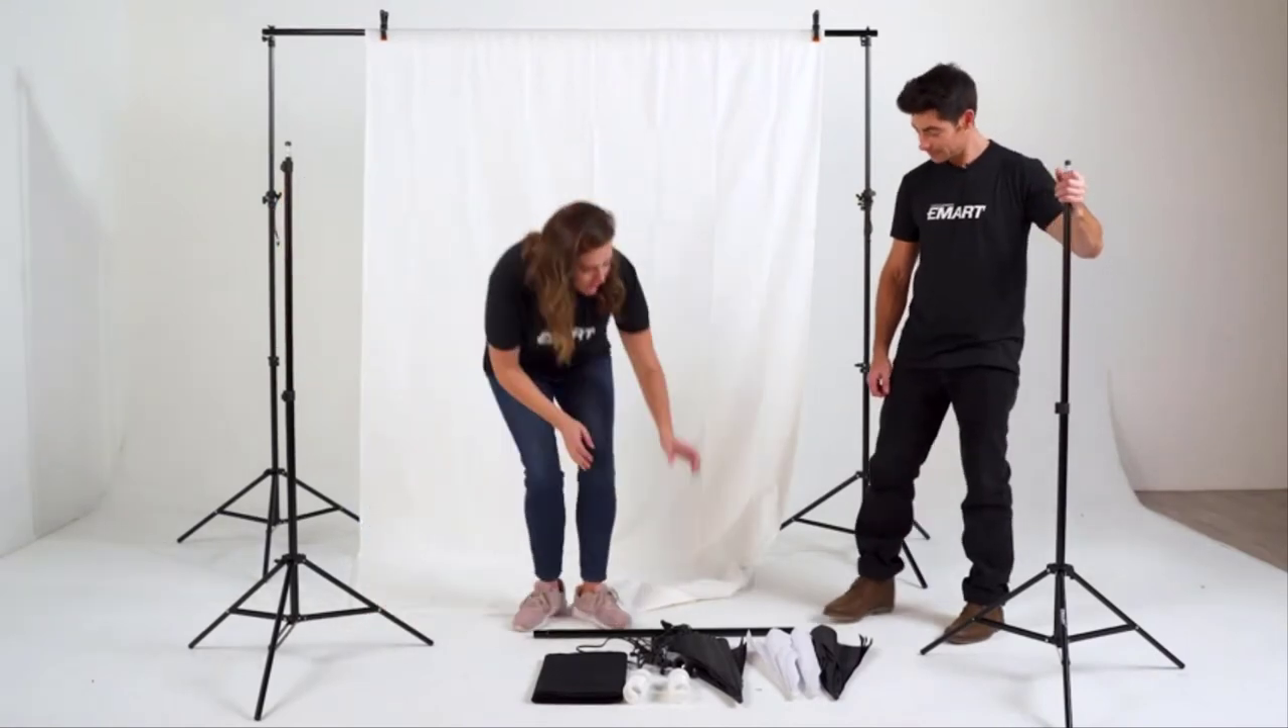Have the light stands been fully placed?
Yes.